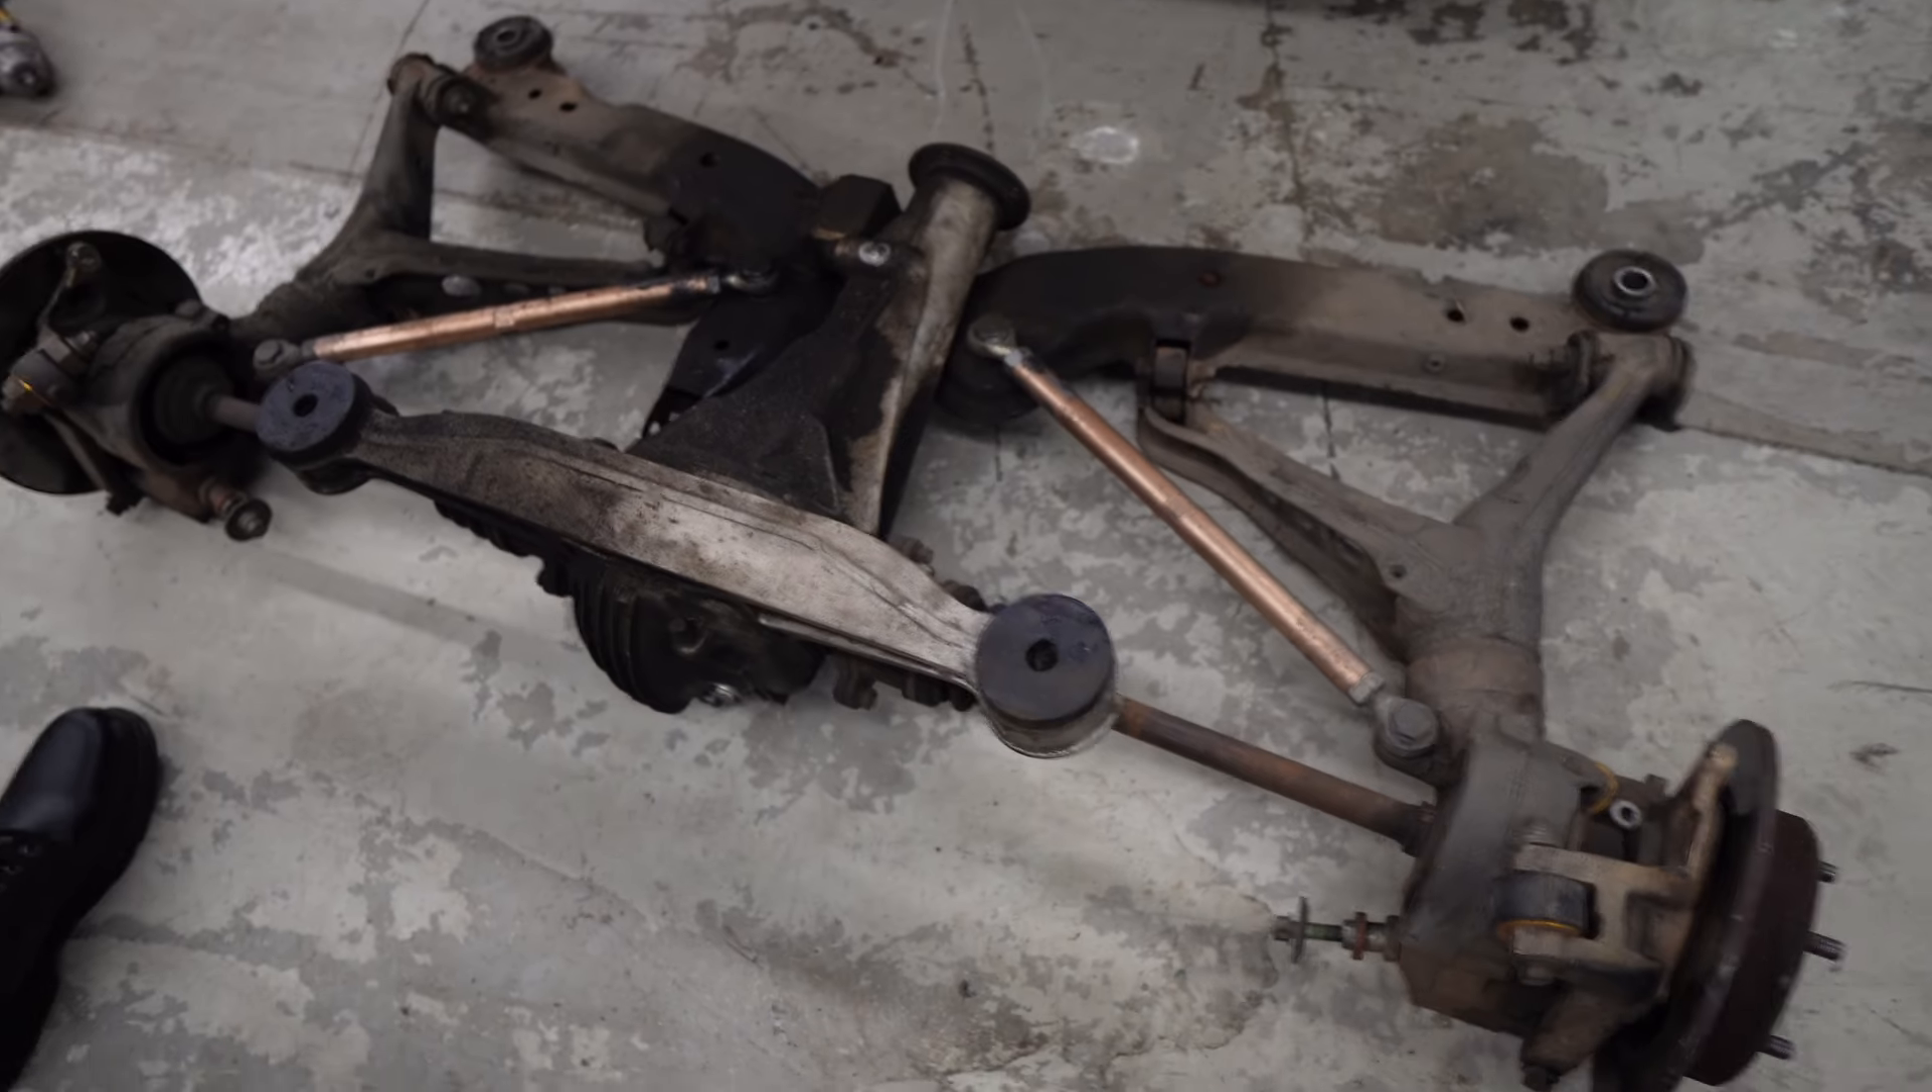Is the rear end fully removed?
Yes.